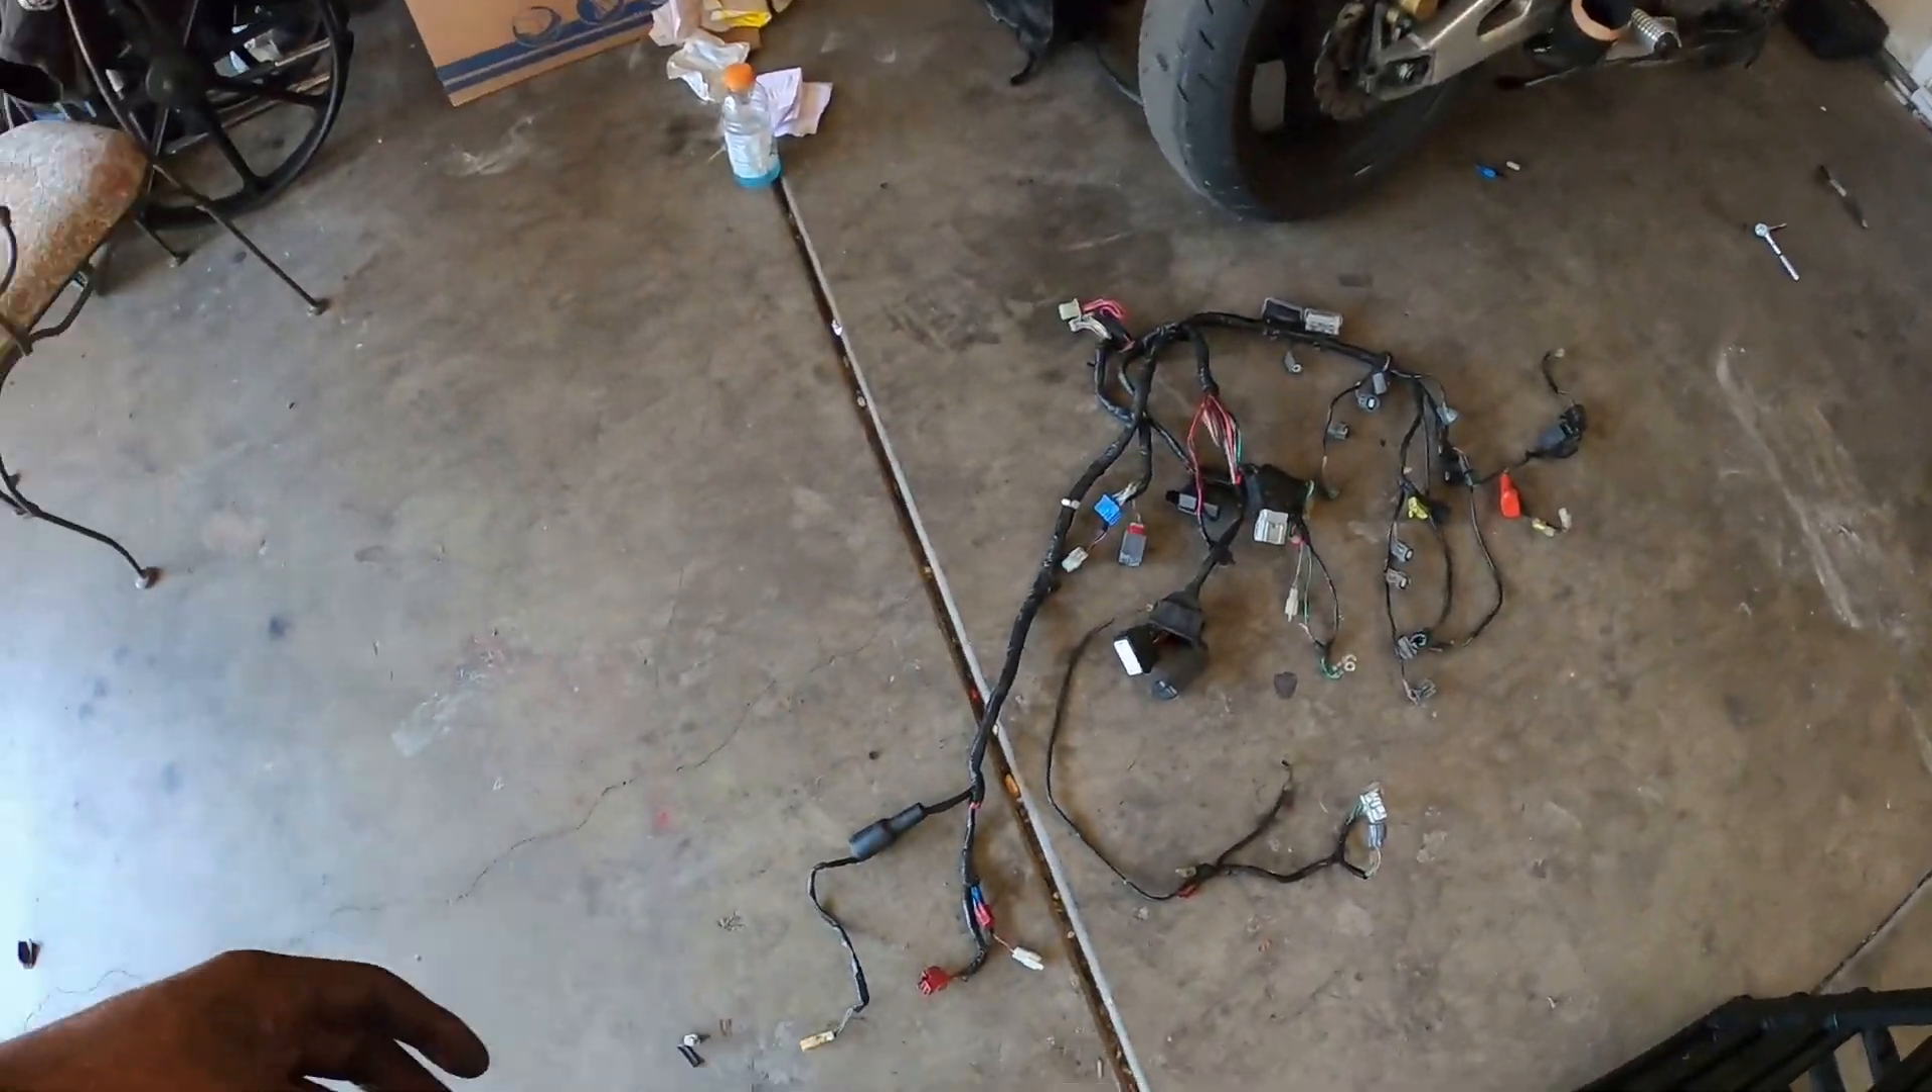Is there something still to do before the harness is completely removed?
No.